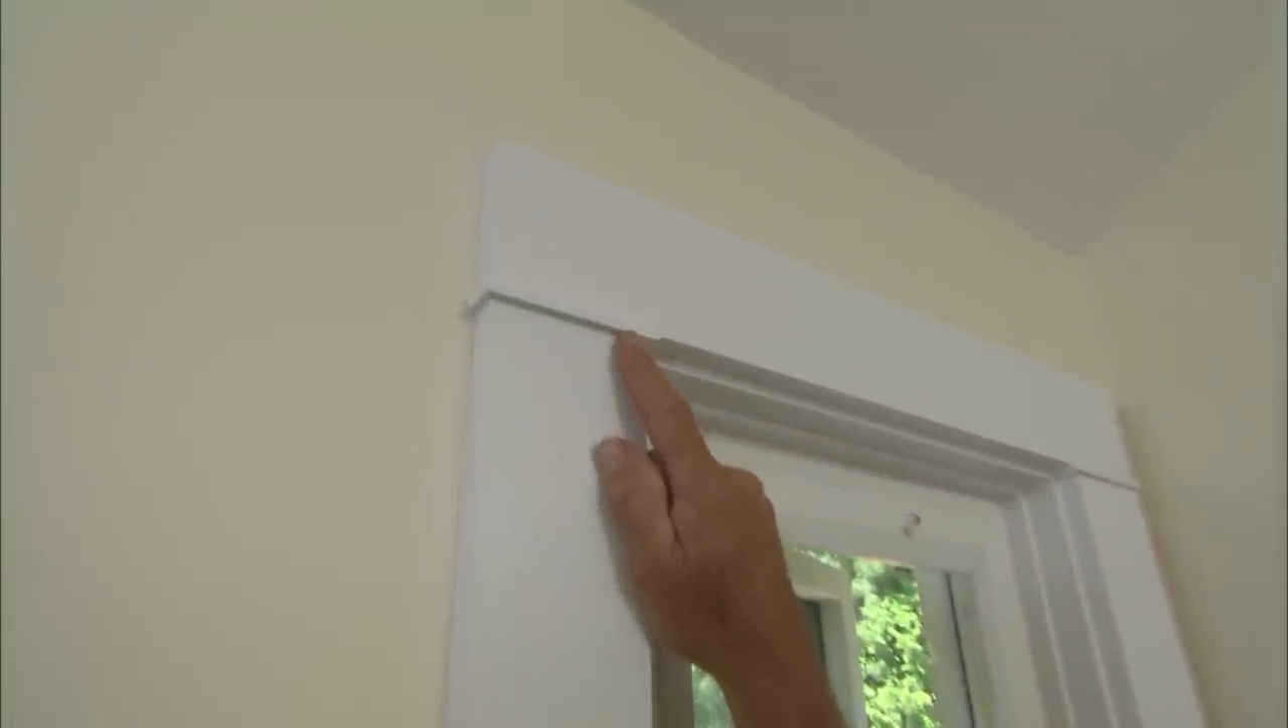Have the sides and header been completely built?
Yes.